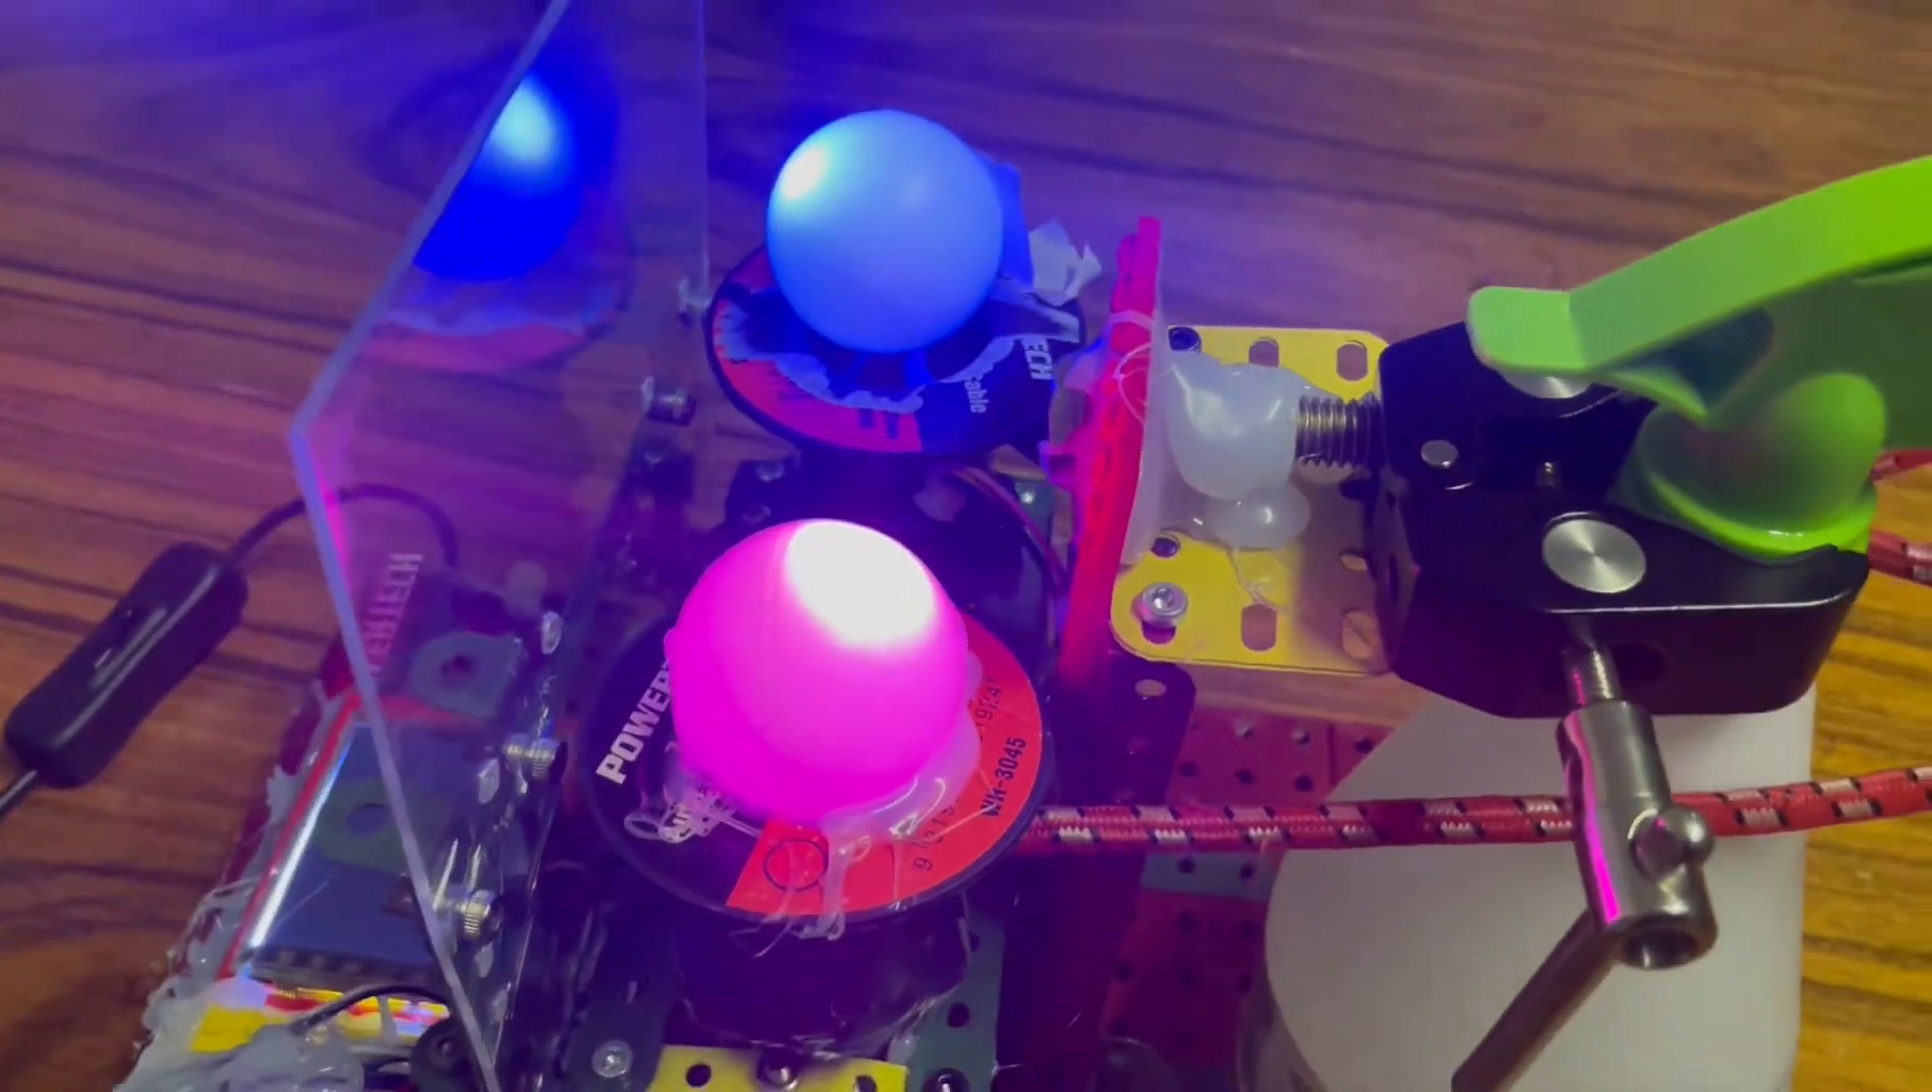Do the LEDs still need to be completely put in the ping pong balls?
No.